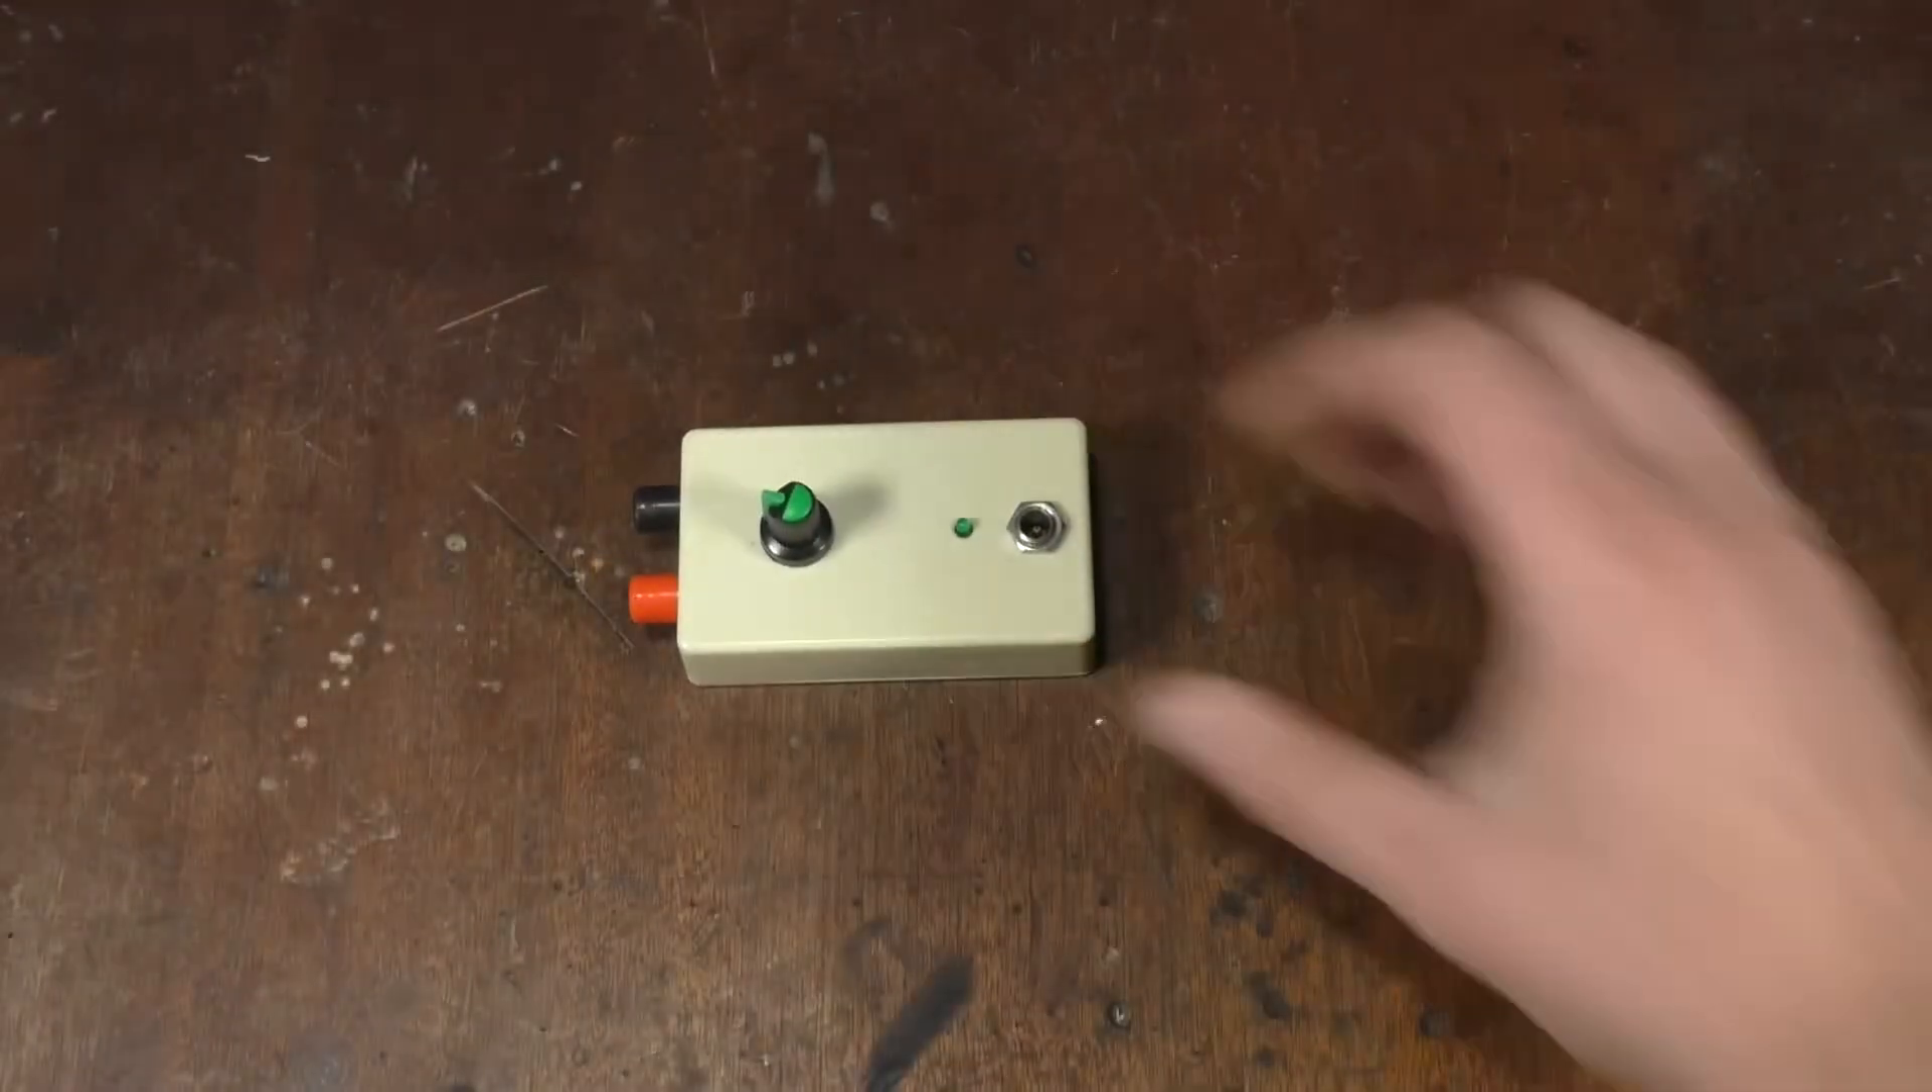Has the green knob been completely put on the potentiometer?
Yes.